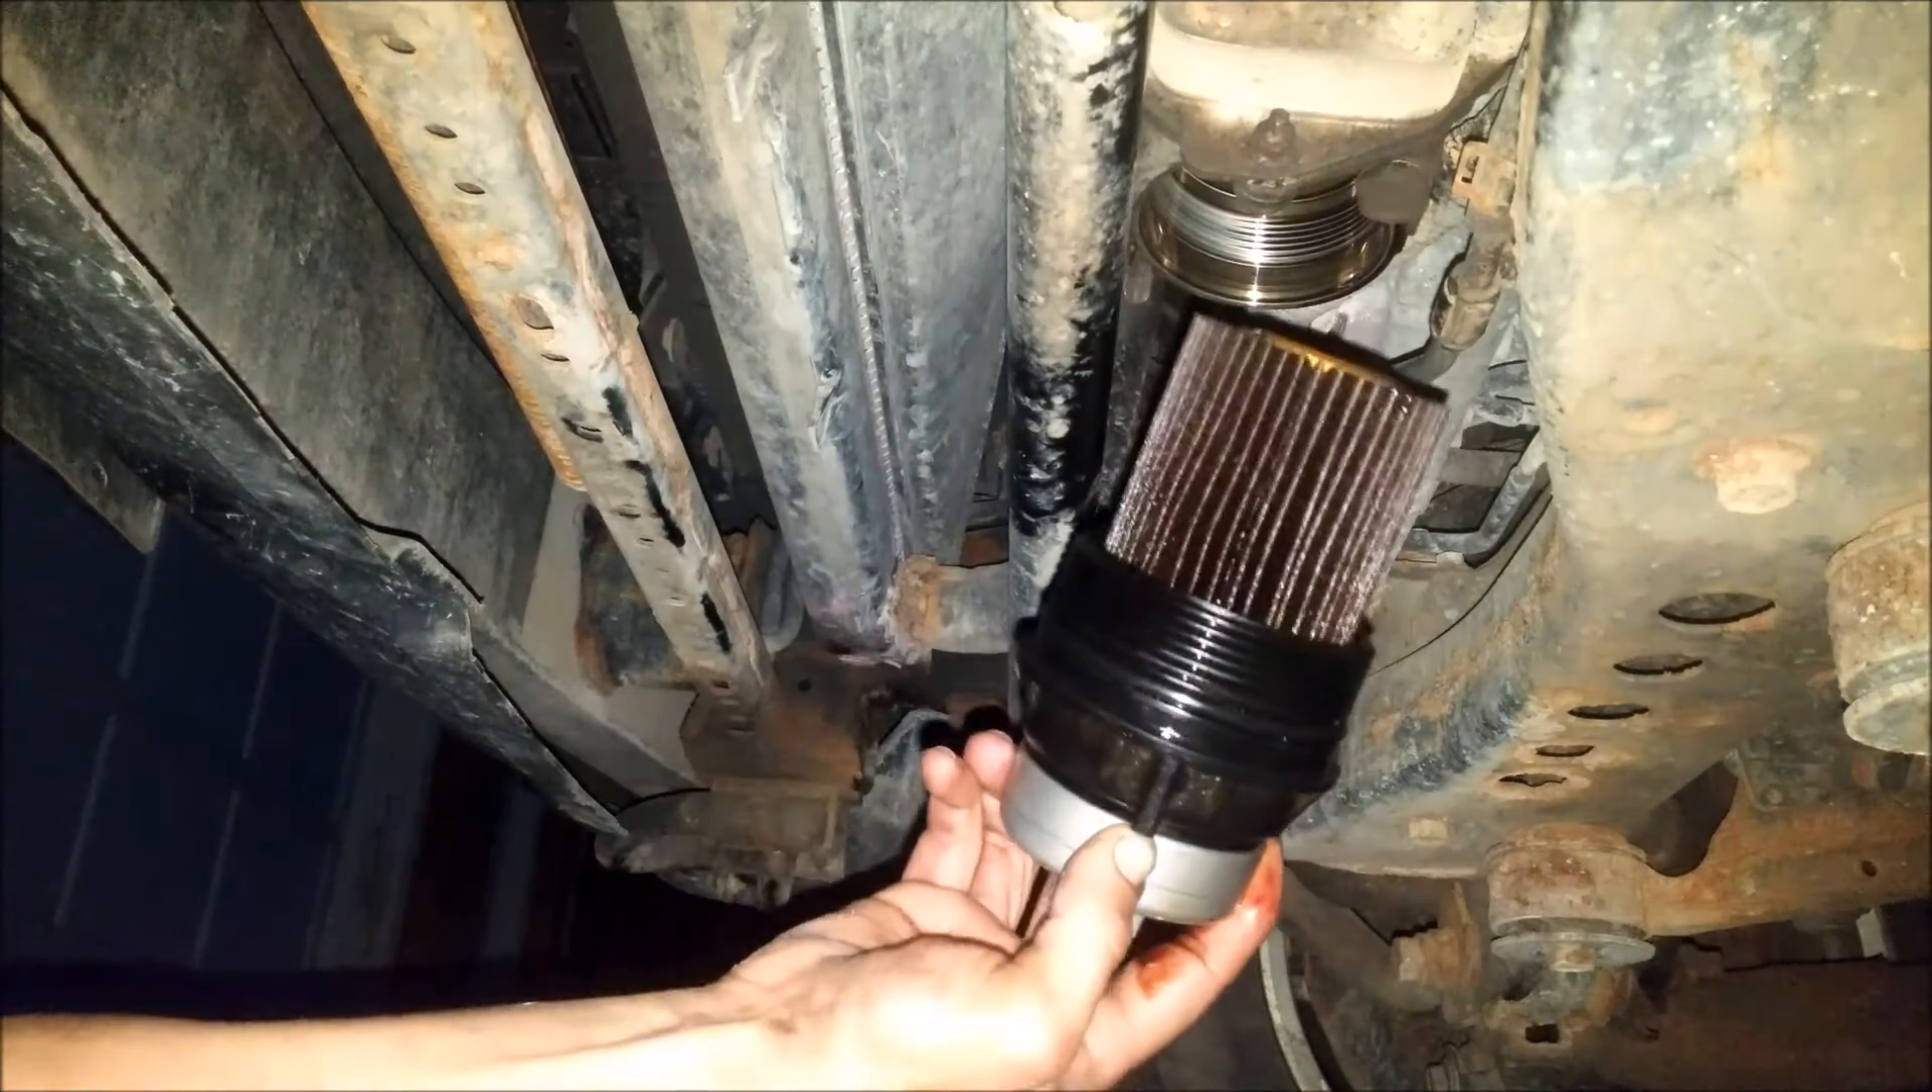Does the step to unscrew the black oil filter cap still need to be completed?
No.